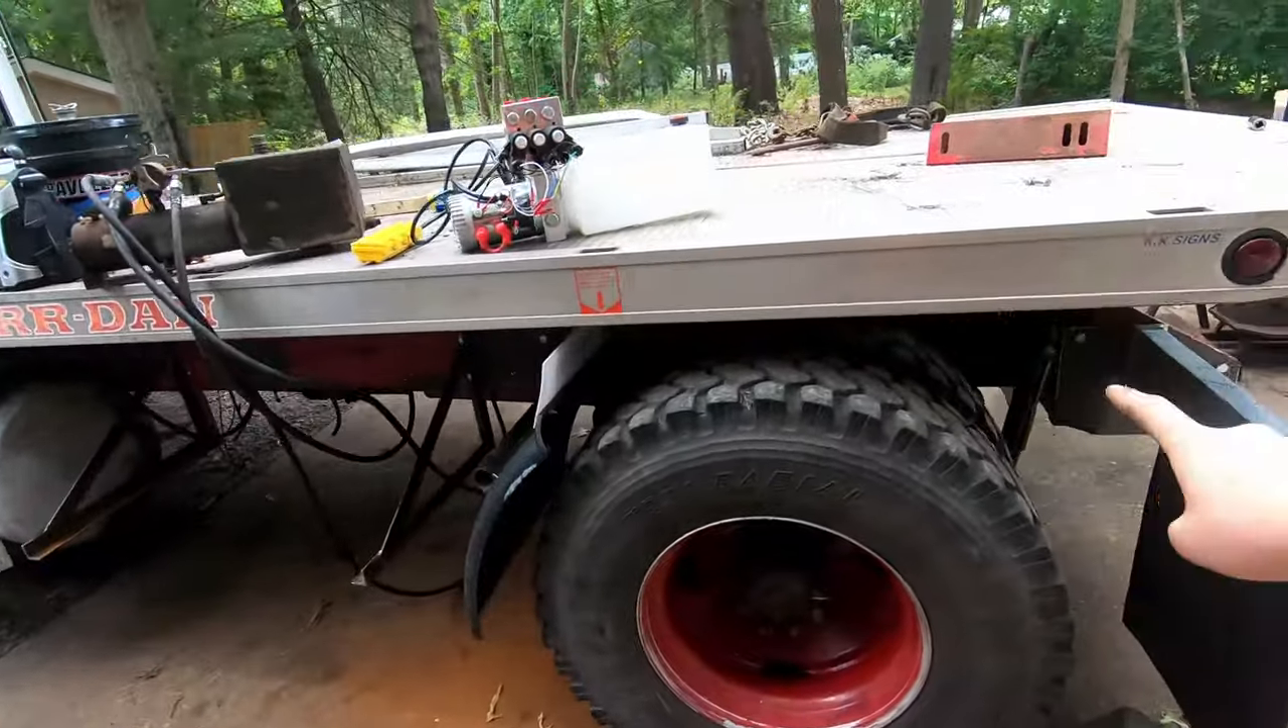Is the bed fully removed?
No.